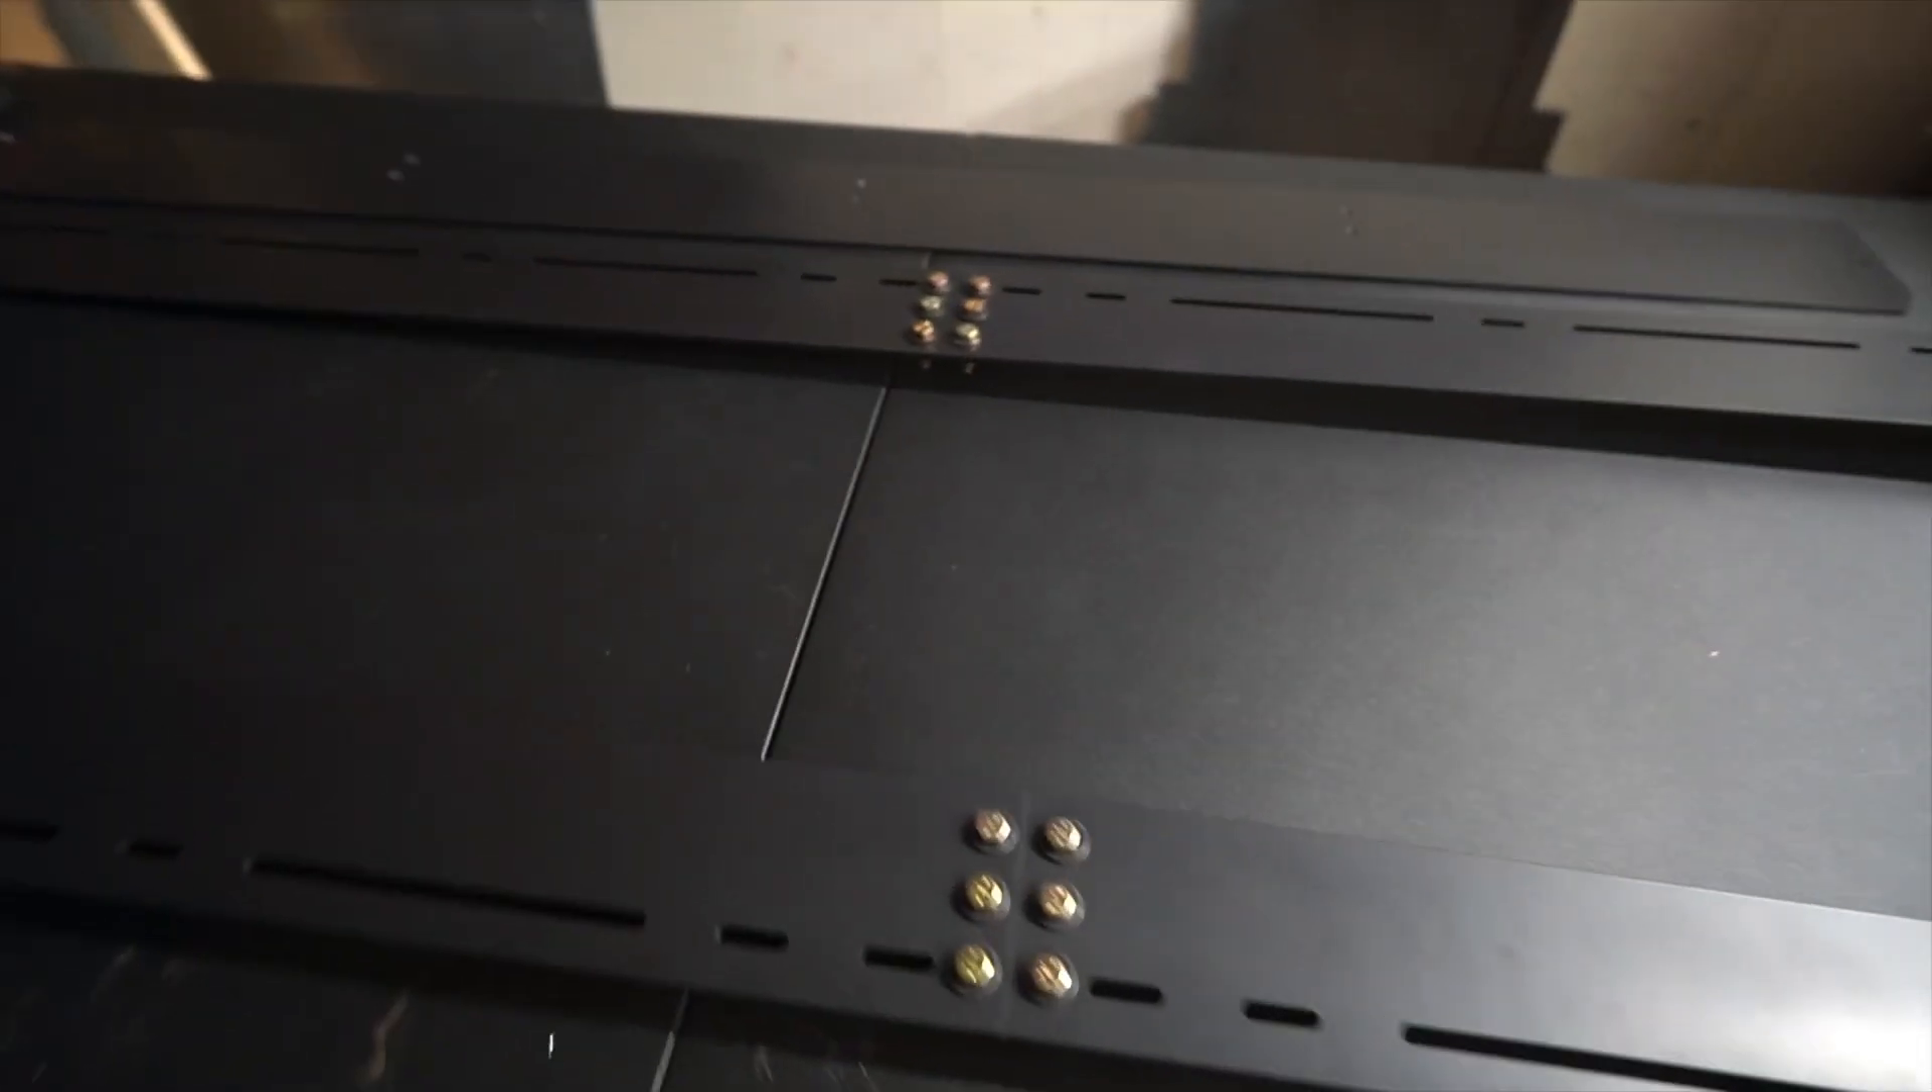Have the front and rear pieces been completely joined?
Yes.